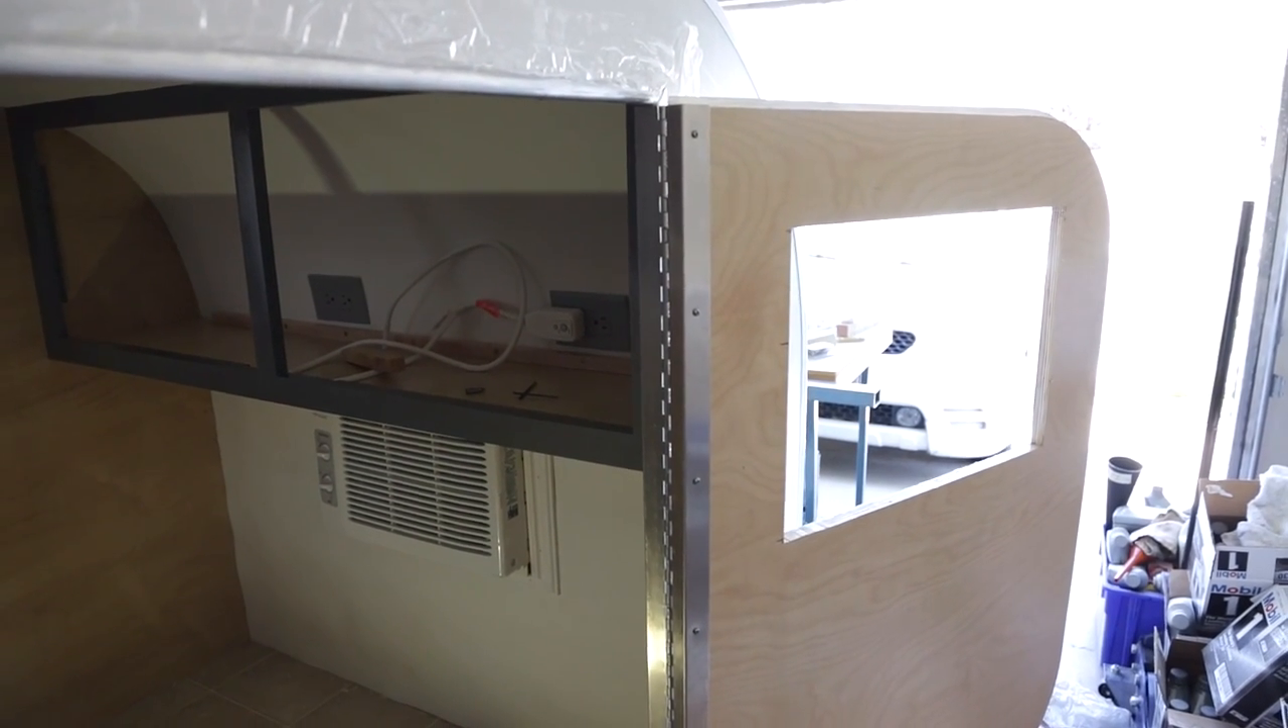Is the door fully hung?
Yes.